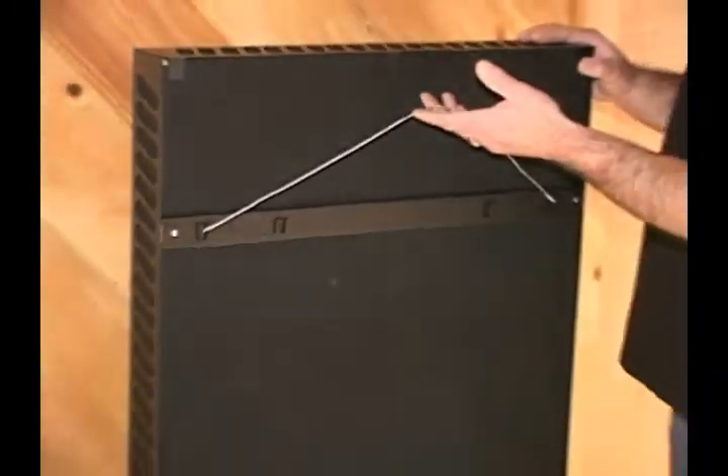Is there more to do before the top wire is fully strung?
No.